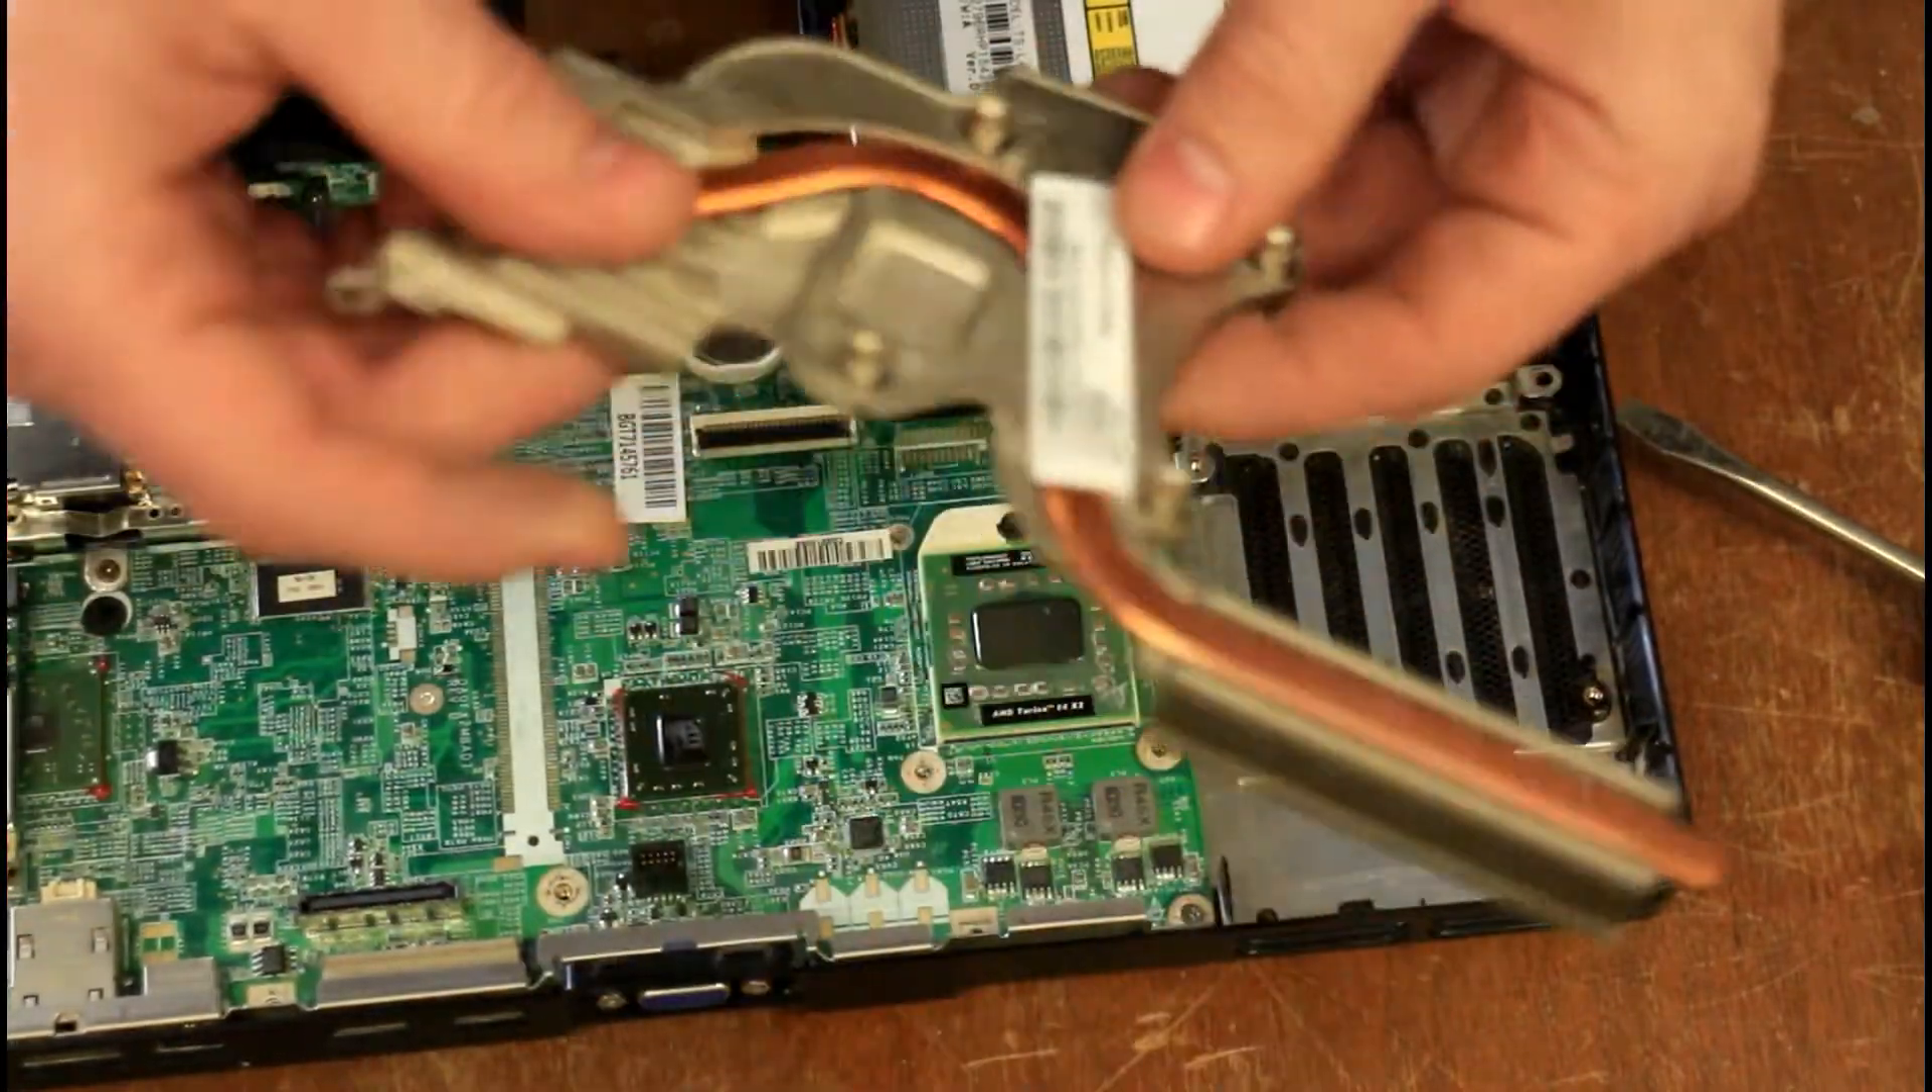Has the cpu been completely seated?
Yes.